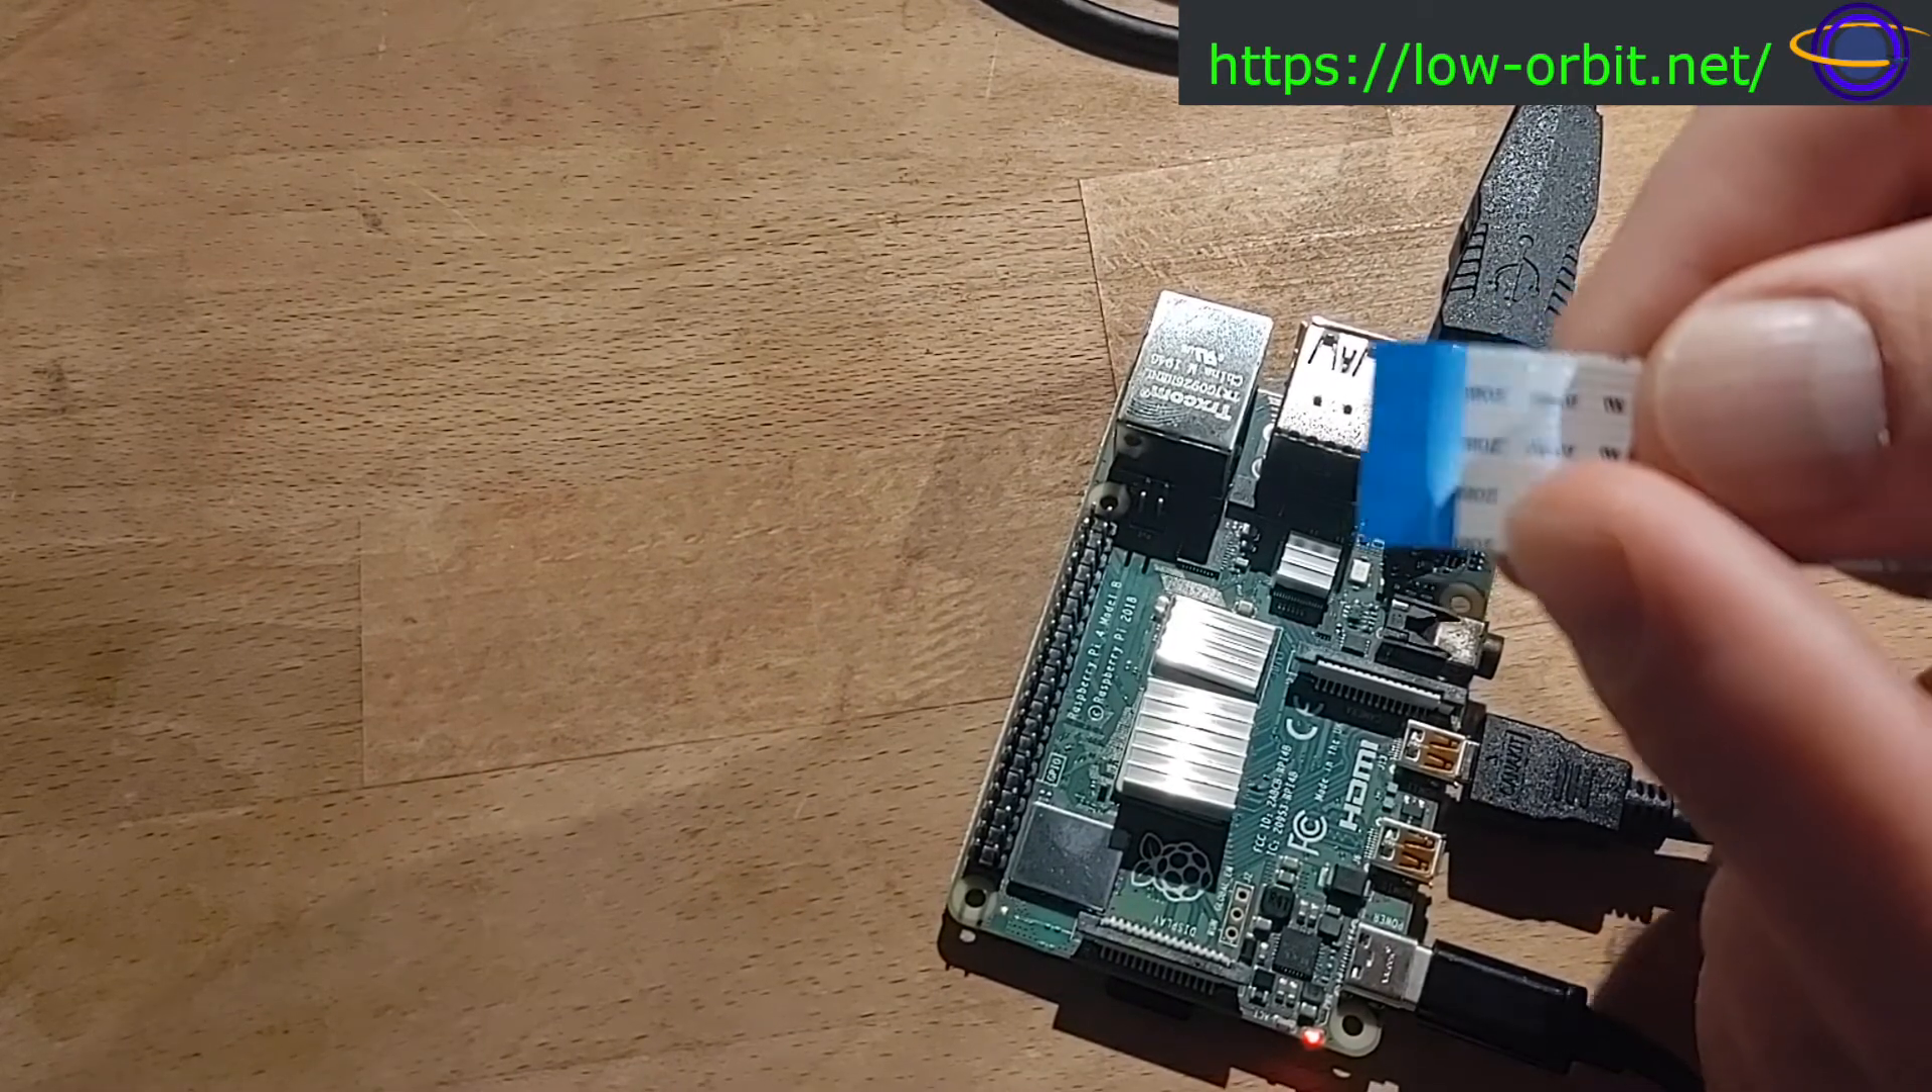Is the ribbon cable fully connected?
No.